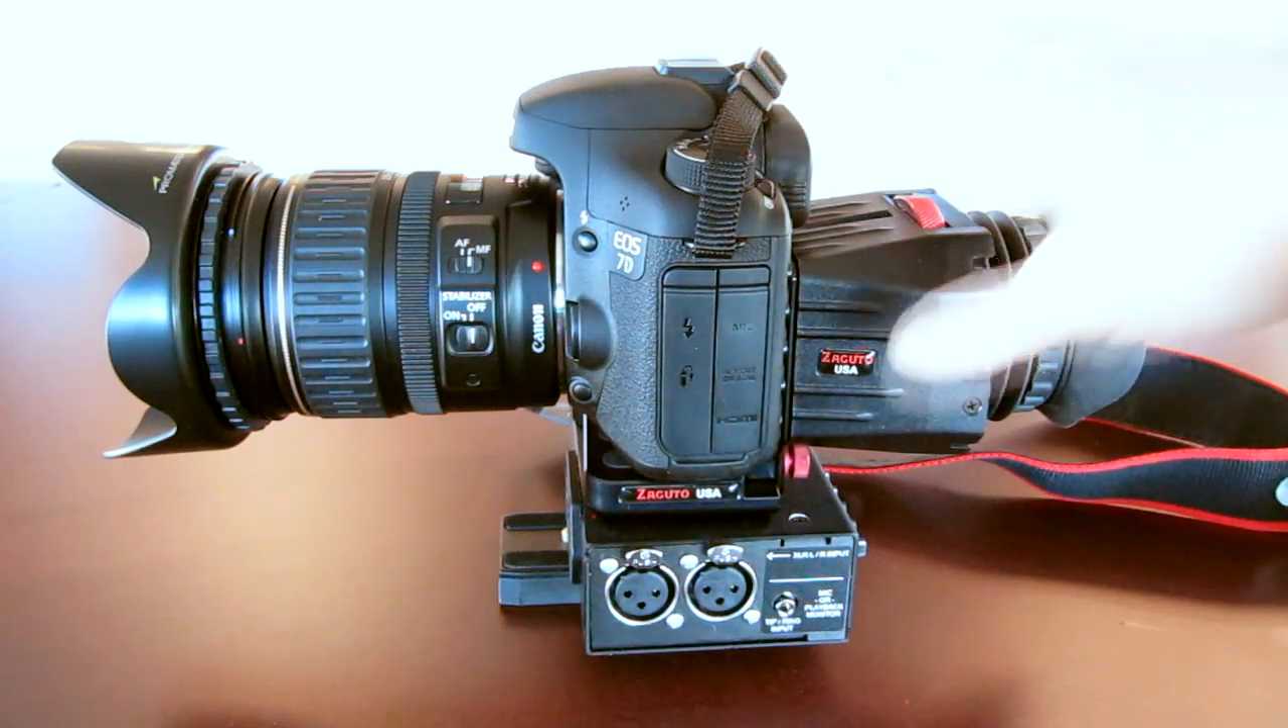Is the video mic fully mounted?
No.